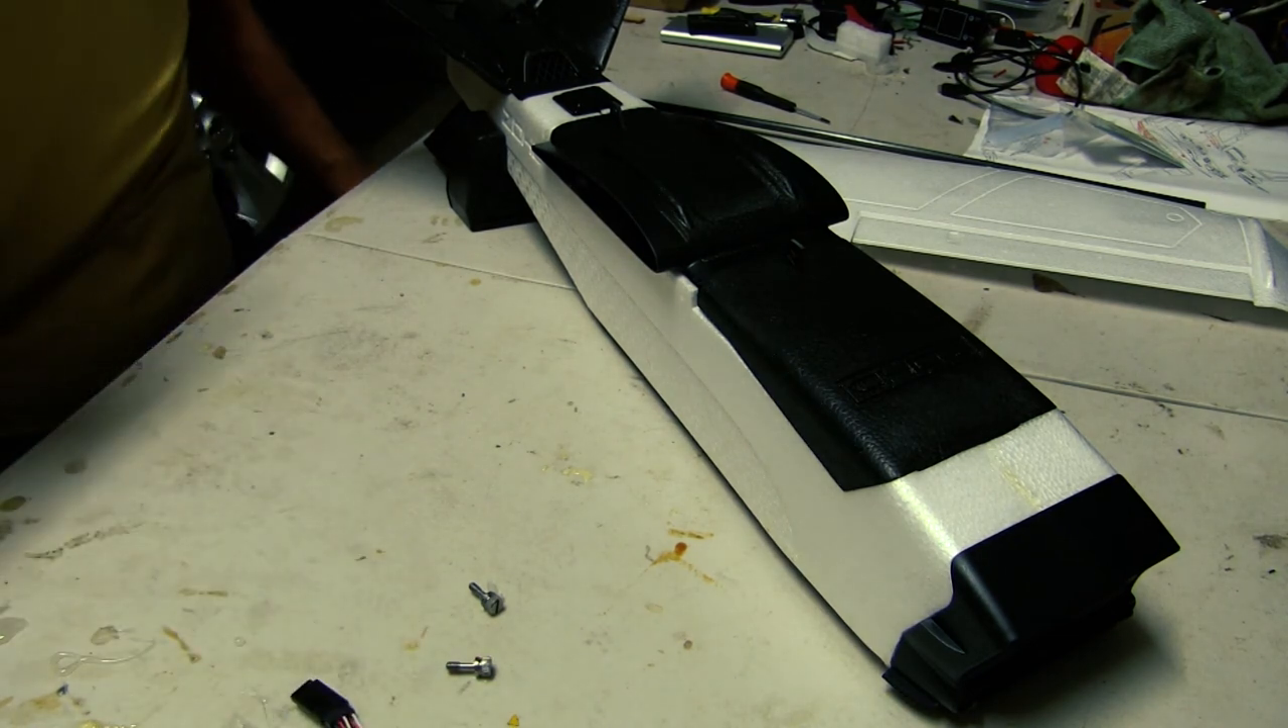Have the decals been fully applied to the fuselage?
No.